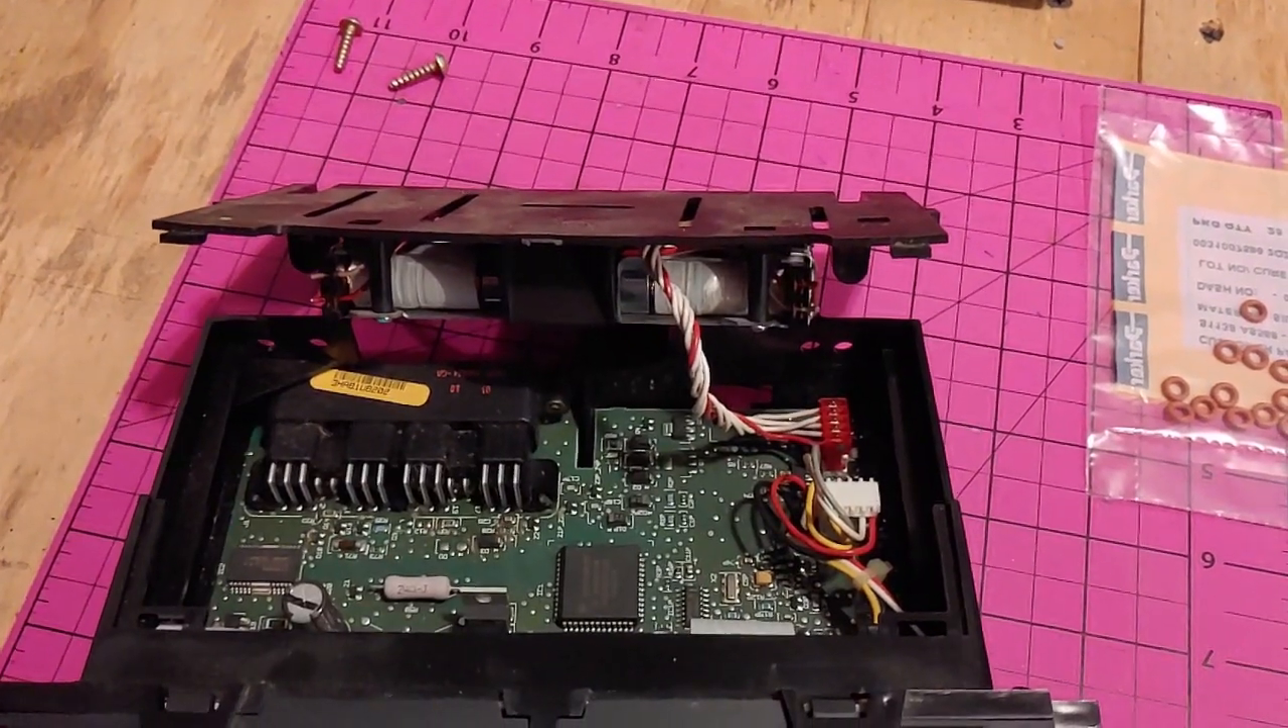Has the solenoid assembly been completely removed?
No.